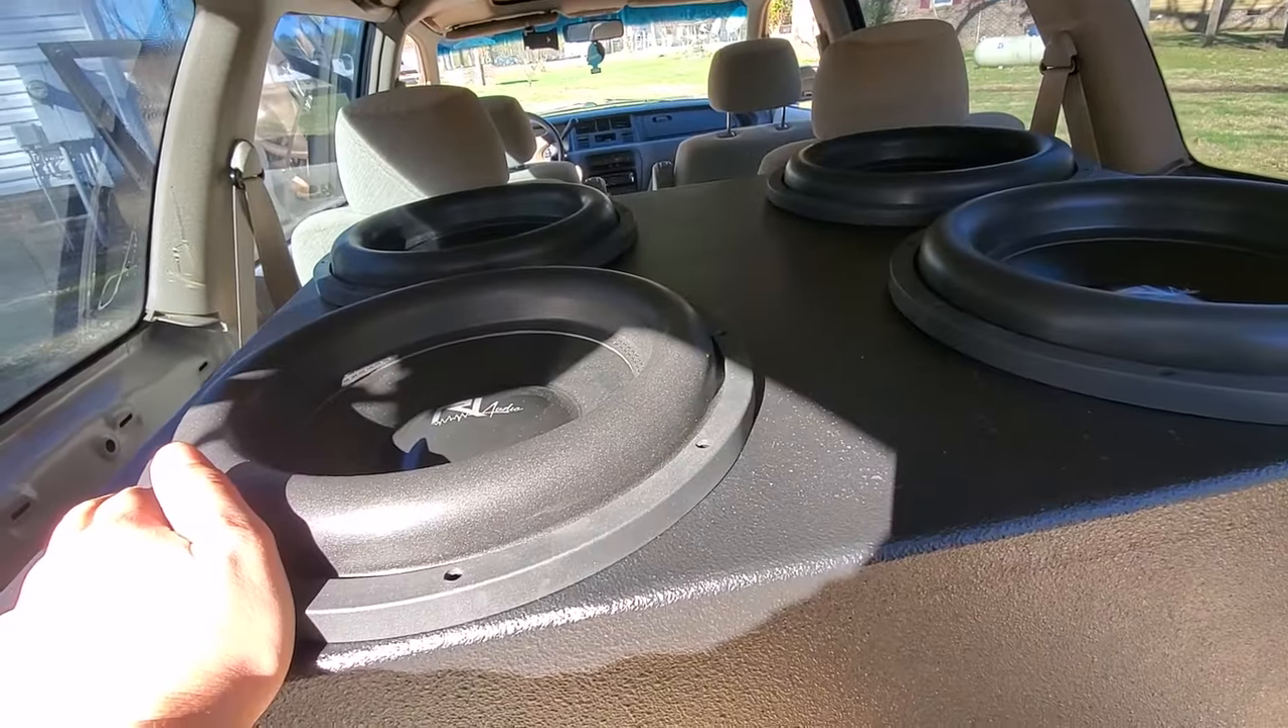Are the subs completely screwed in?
No.